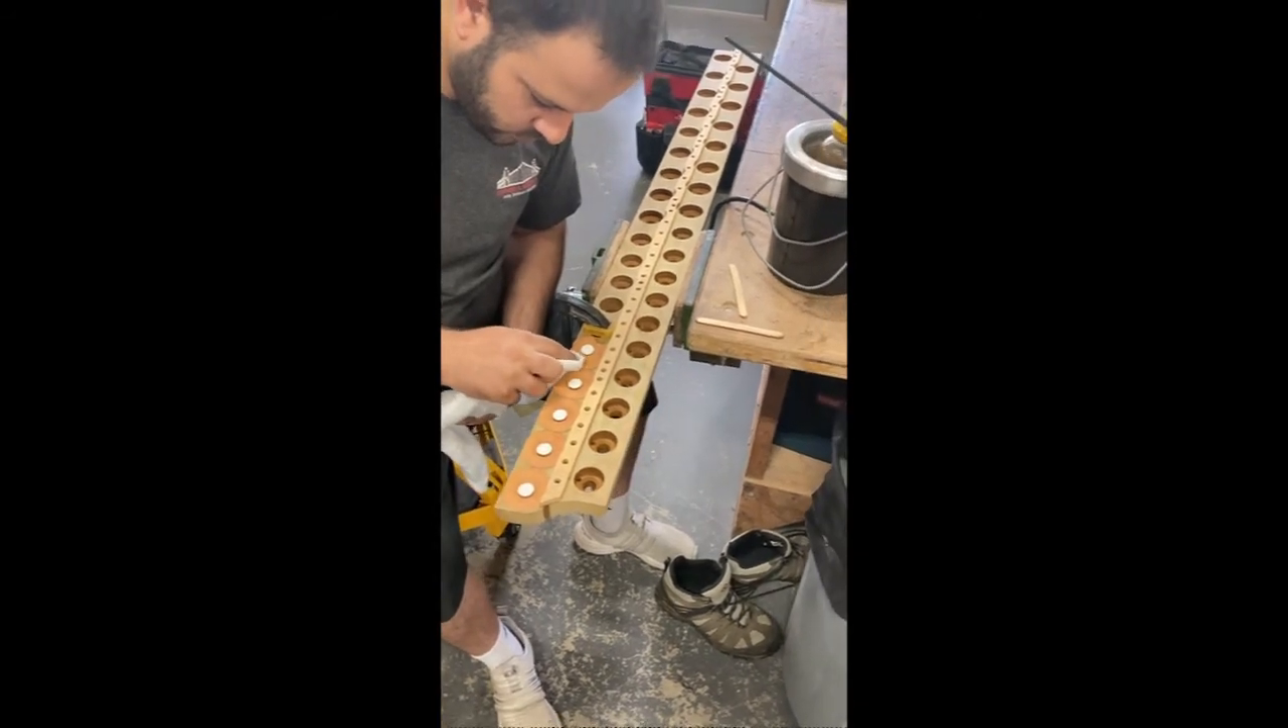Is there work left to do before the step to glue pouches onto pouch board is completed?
Yes.